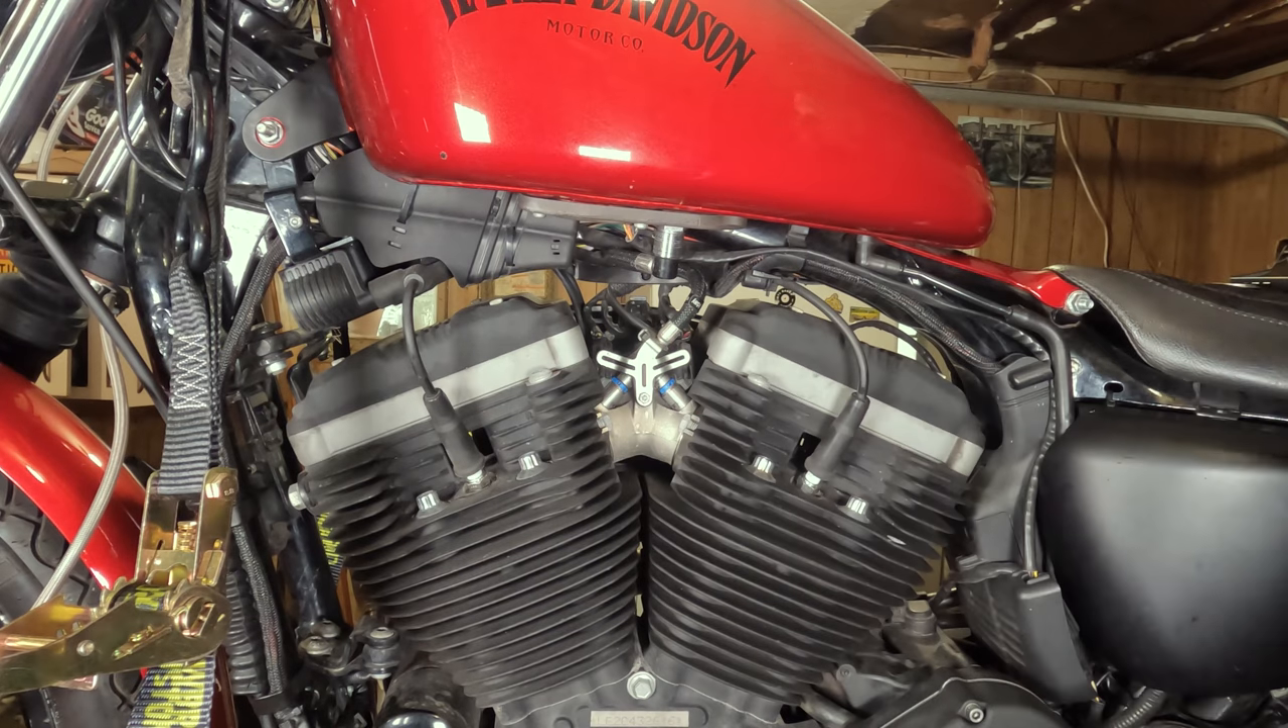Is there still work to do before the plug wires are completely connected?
No.